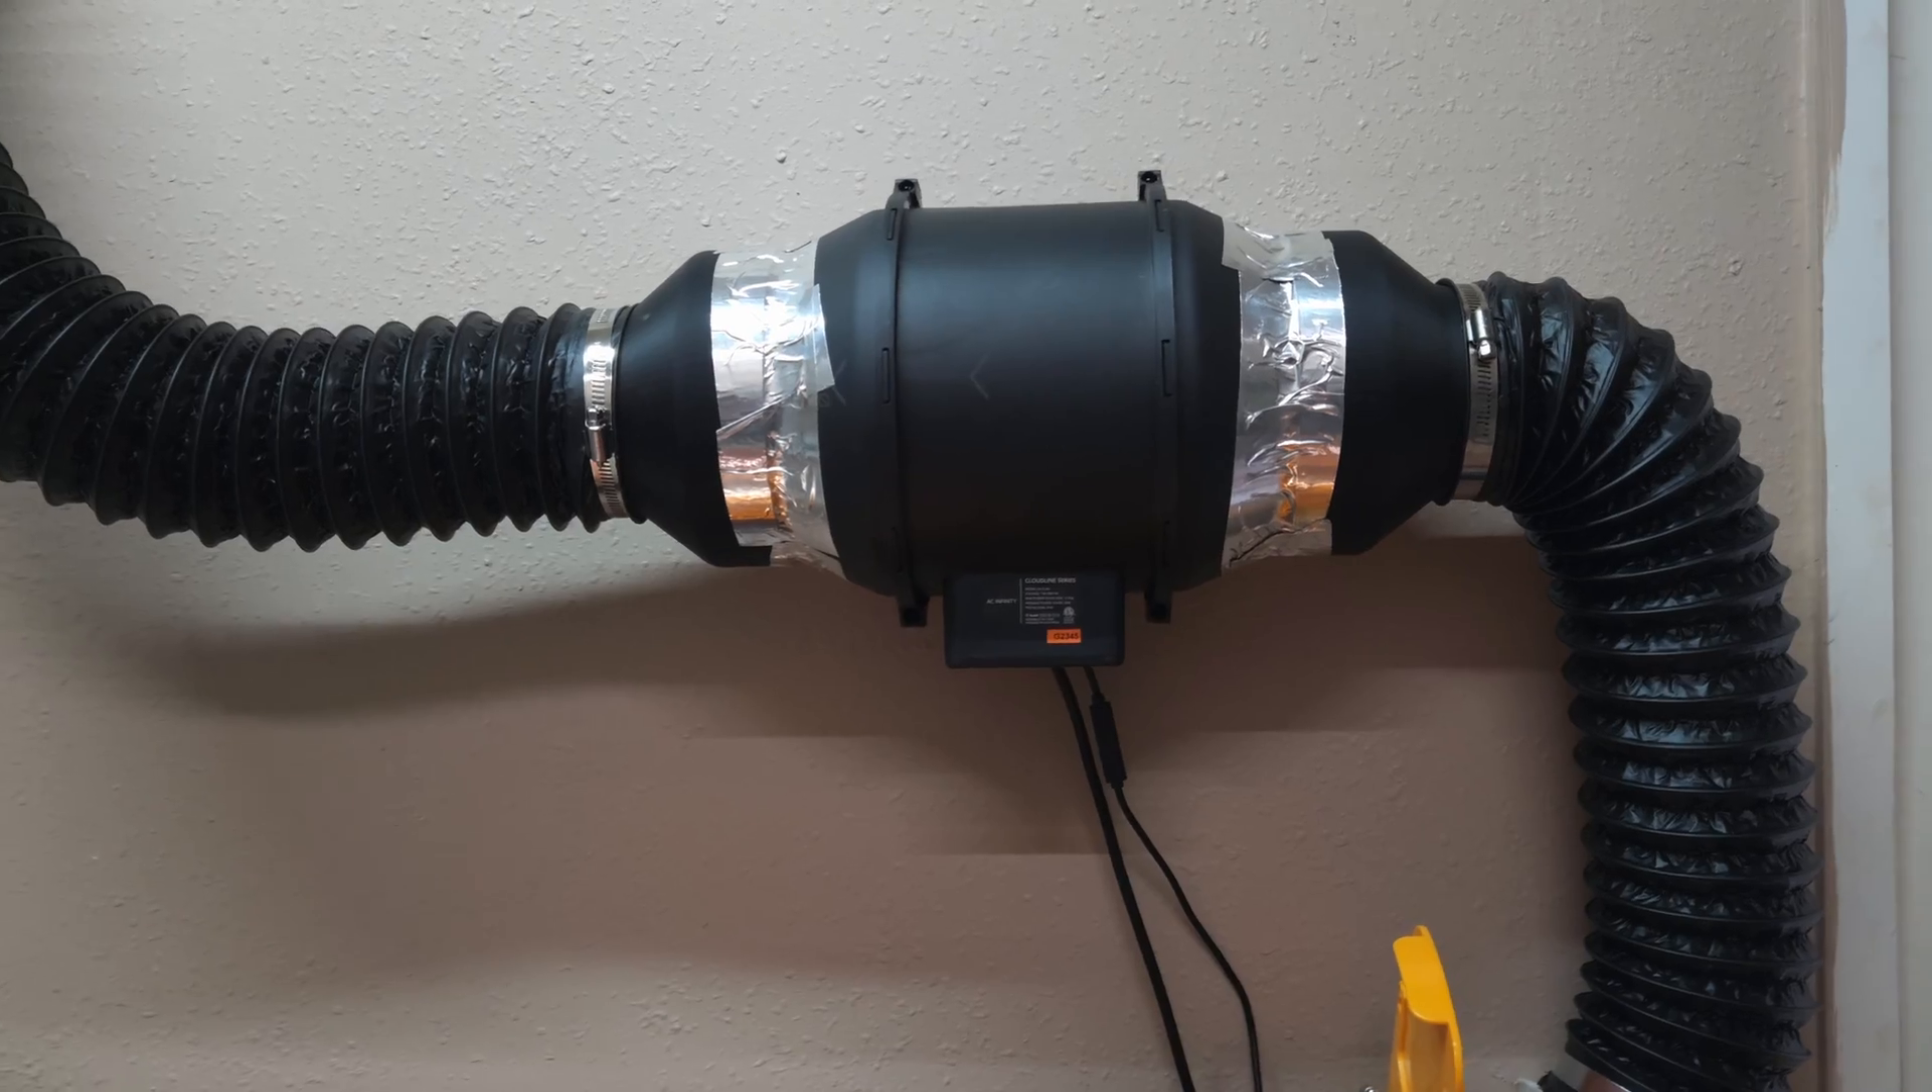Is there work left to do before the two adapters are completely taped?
No.